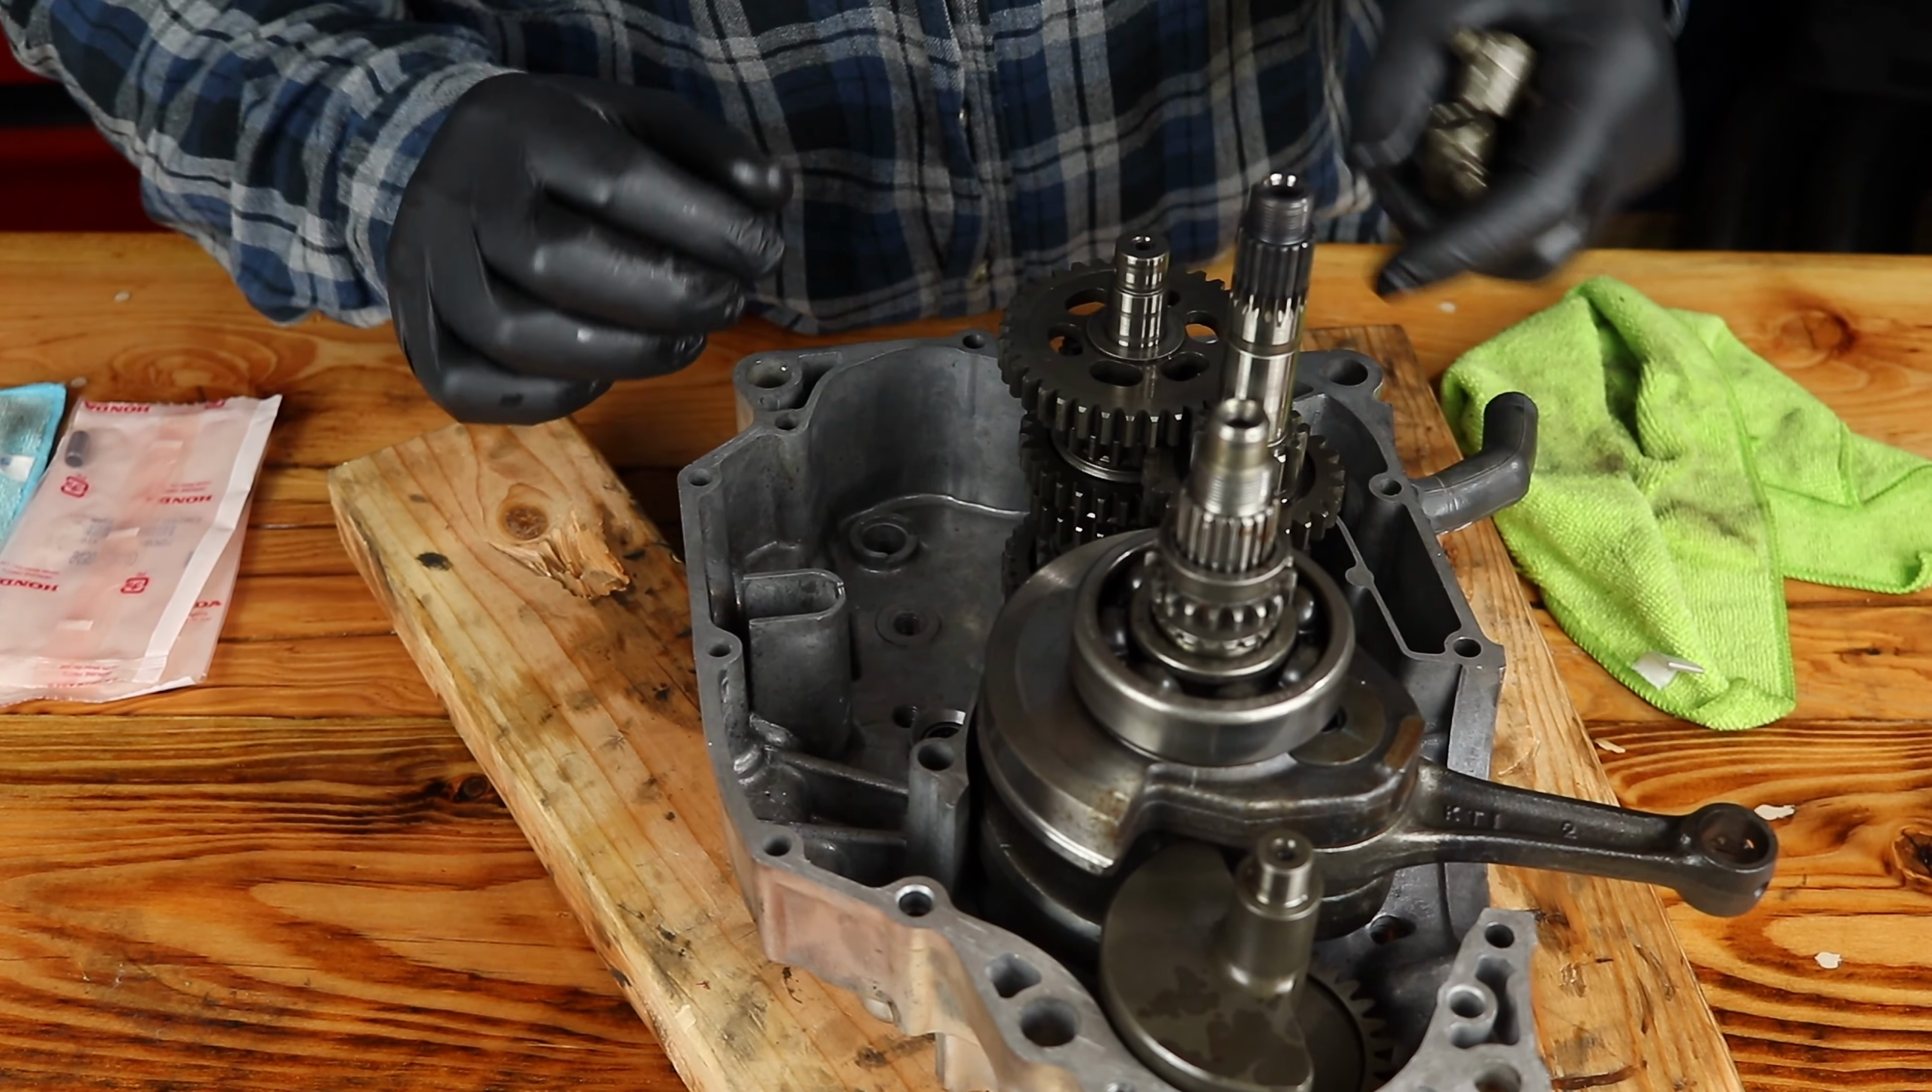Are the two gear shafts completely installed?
Yes.